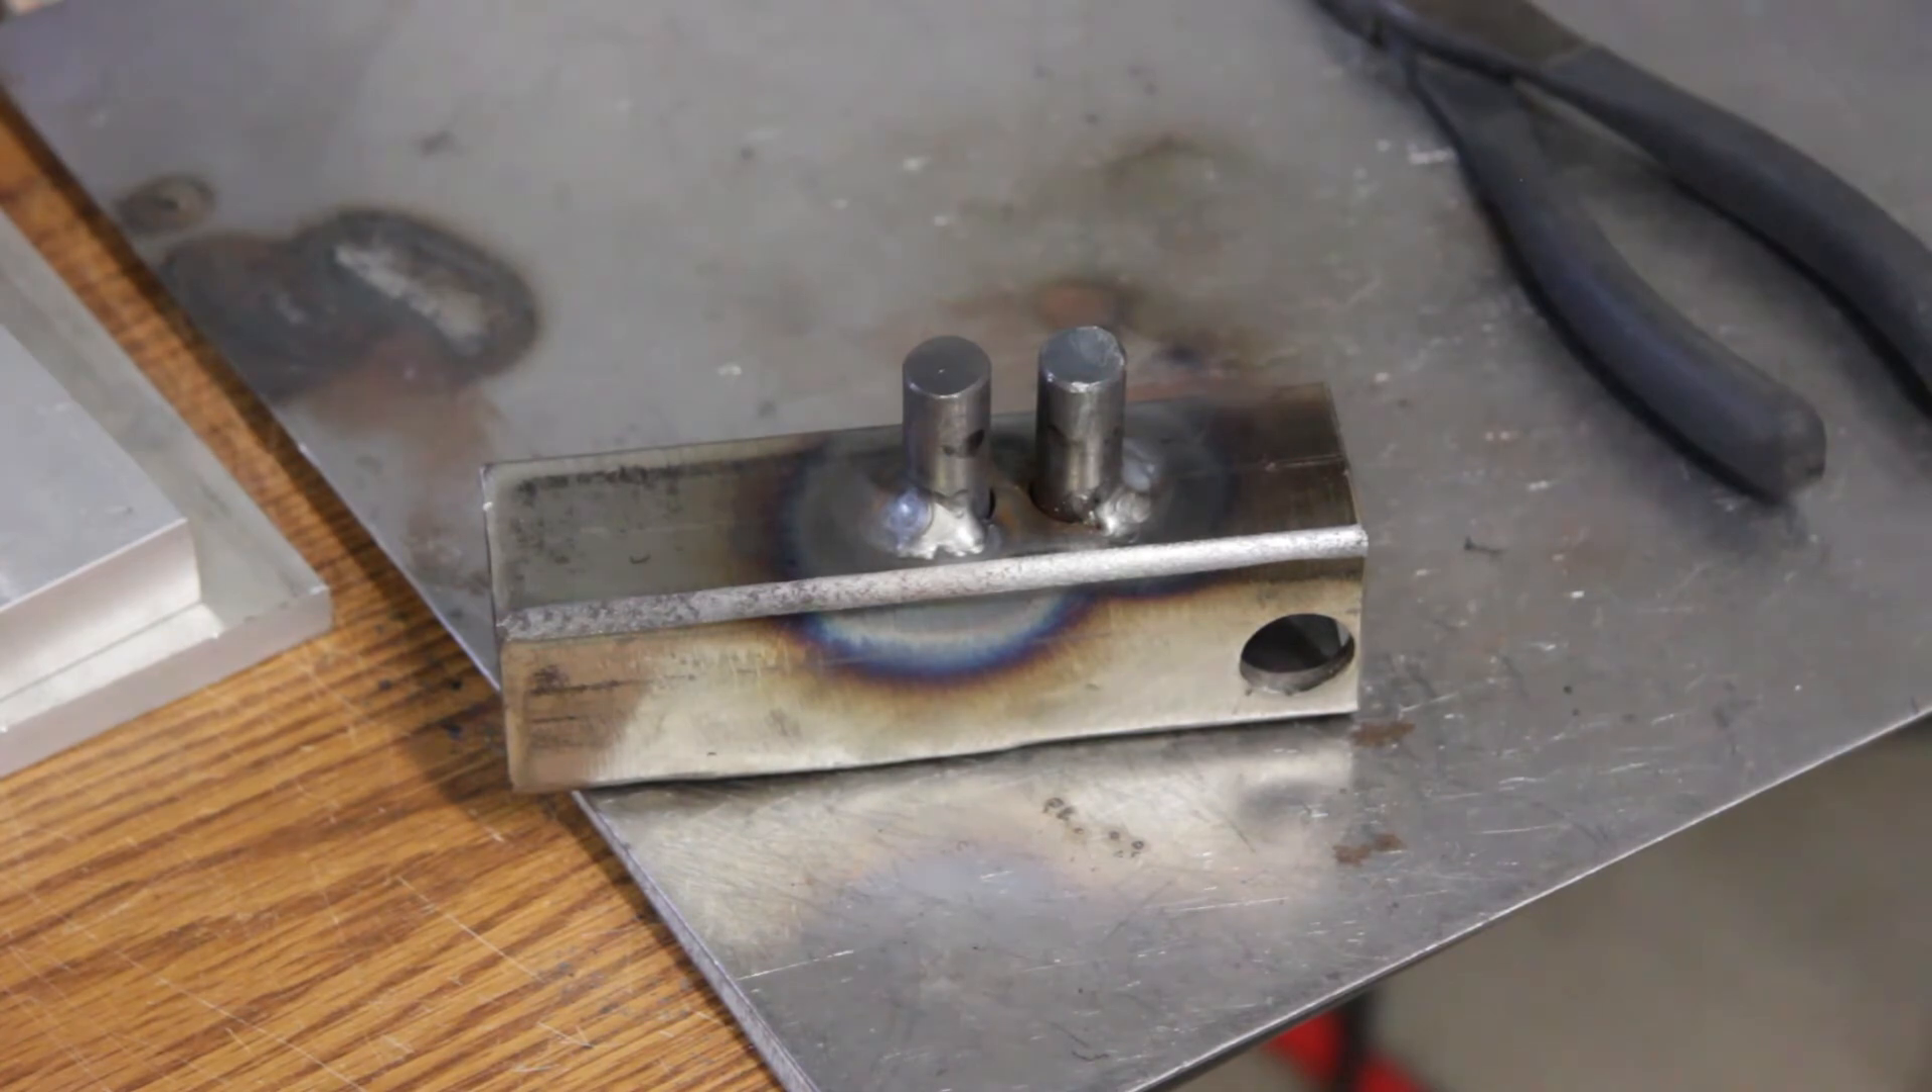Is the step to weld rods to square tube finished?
Yes.